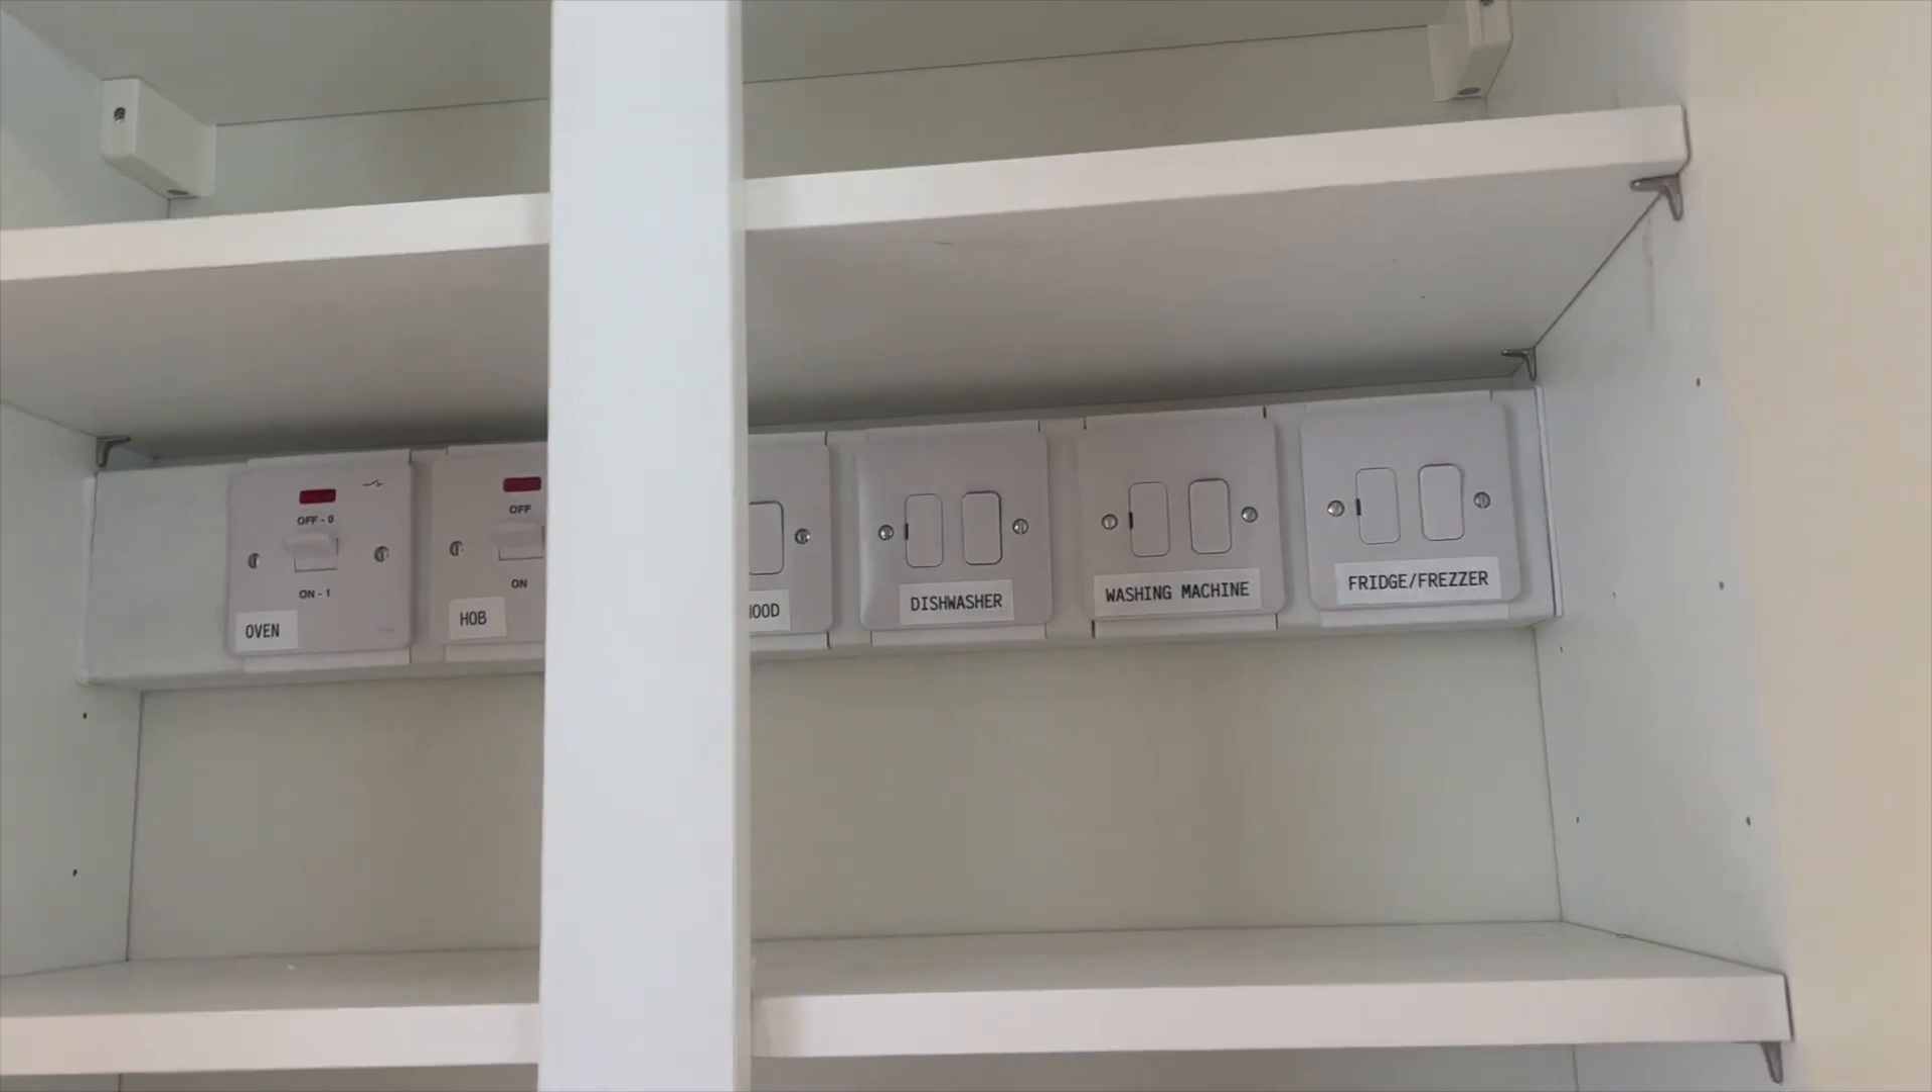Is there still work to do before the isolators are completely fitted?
No.